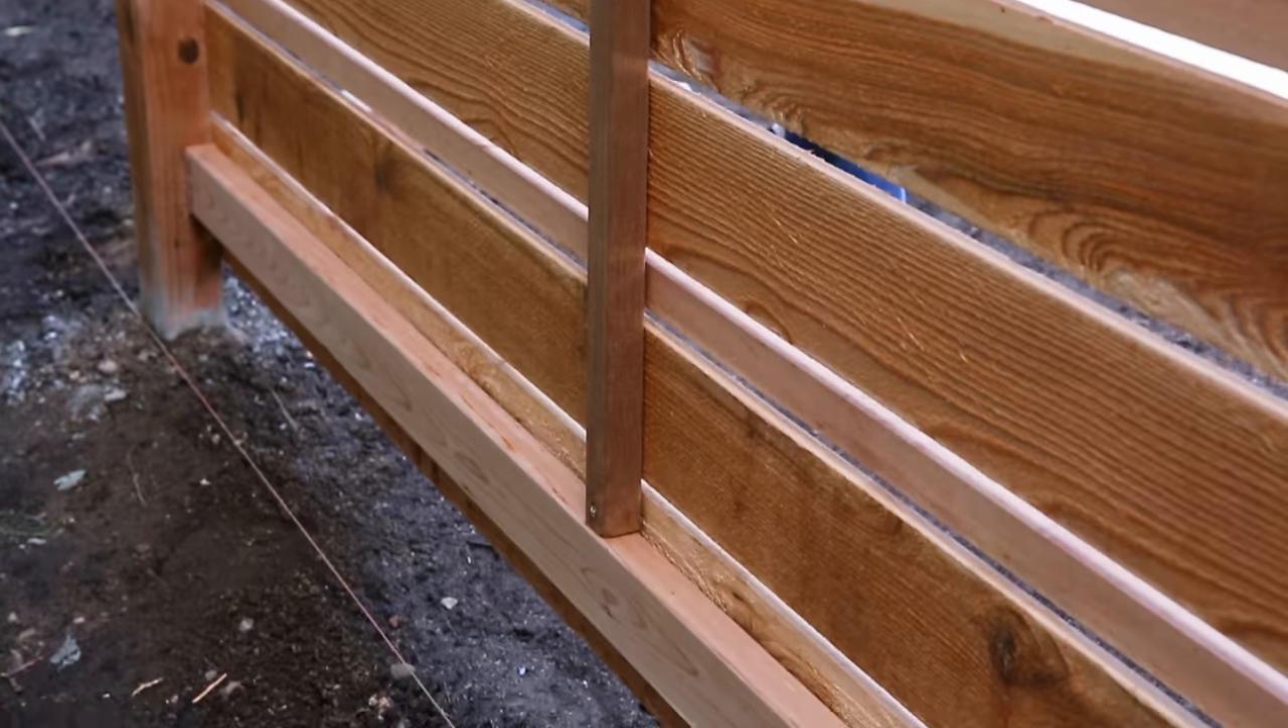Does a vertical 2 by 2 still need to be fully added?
No.